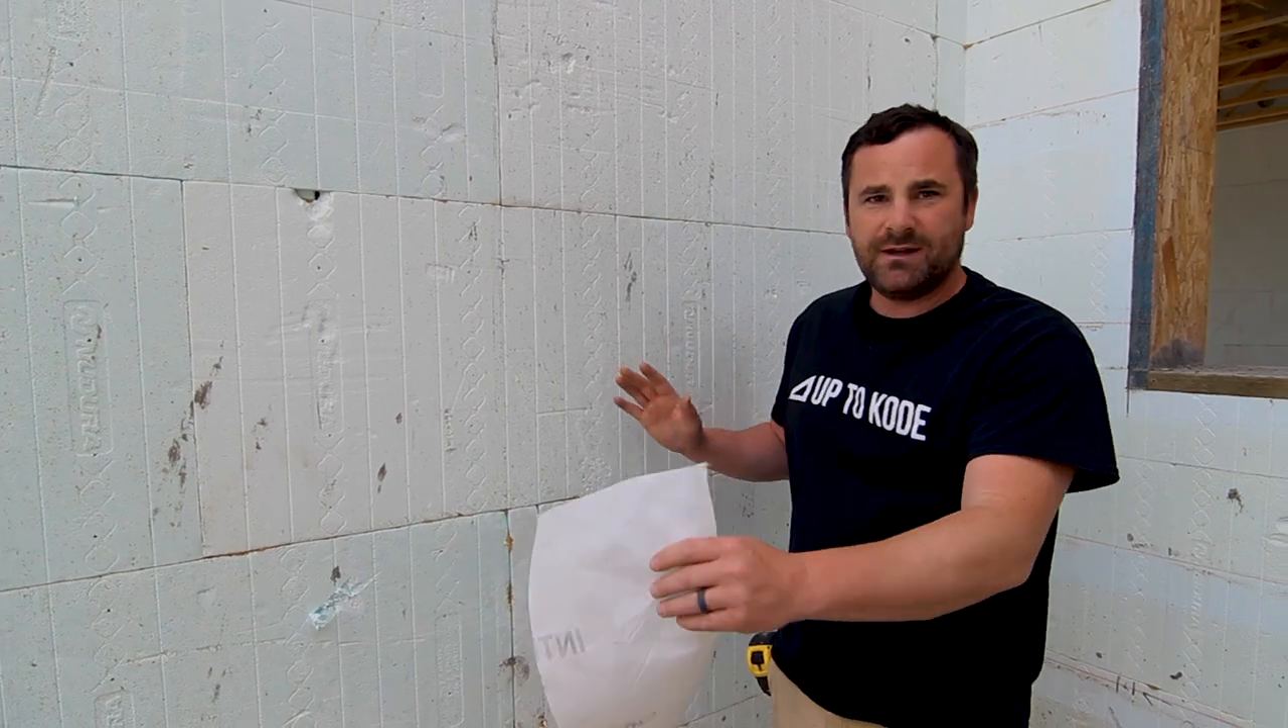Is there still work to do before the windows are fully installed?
Yes.